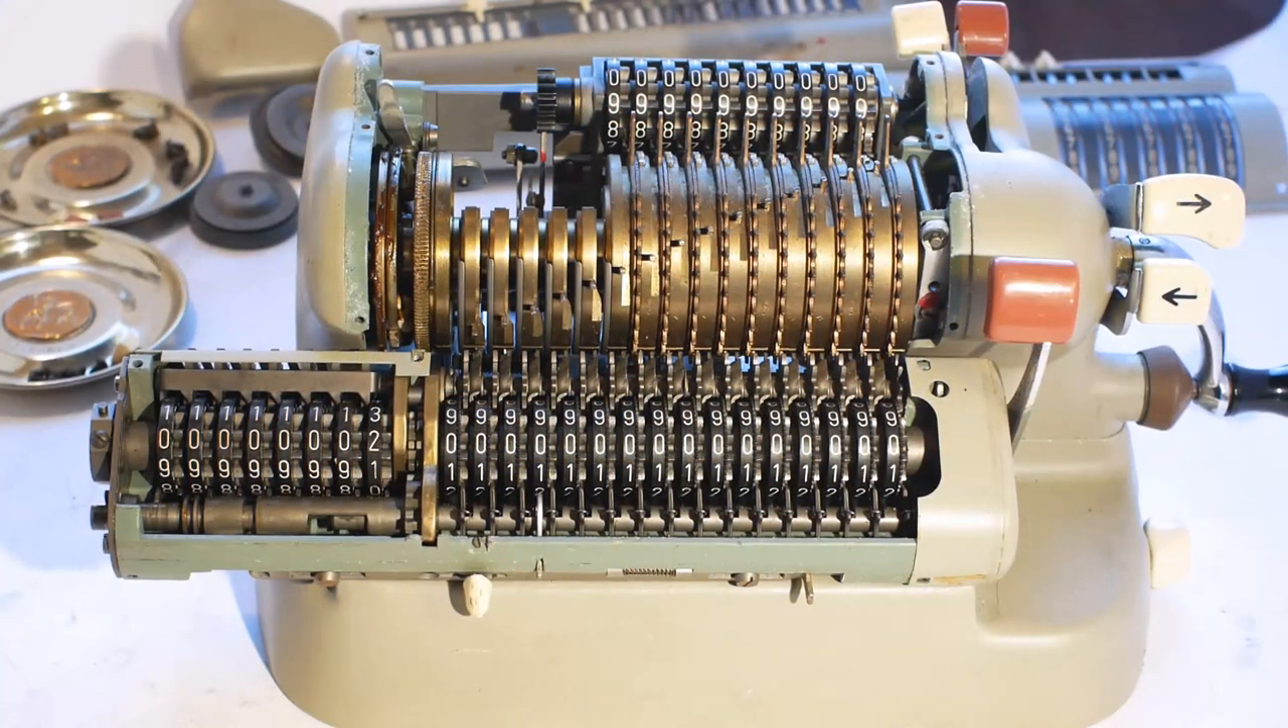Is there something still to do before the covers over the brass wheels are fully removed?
No.